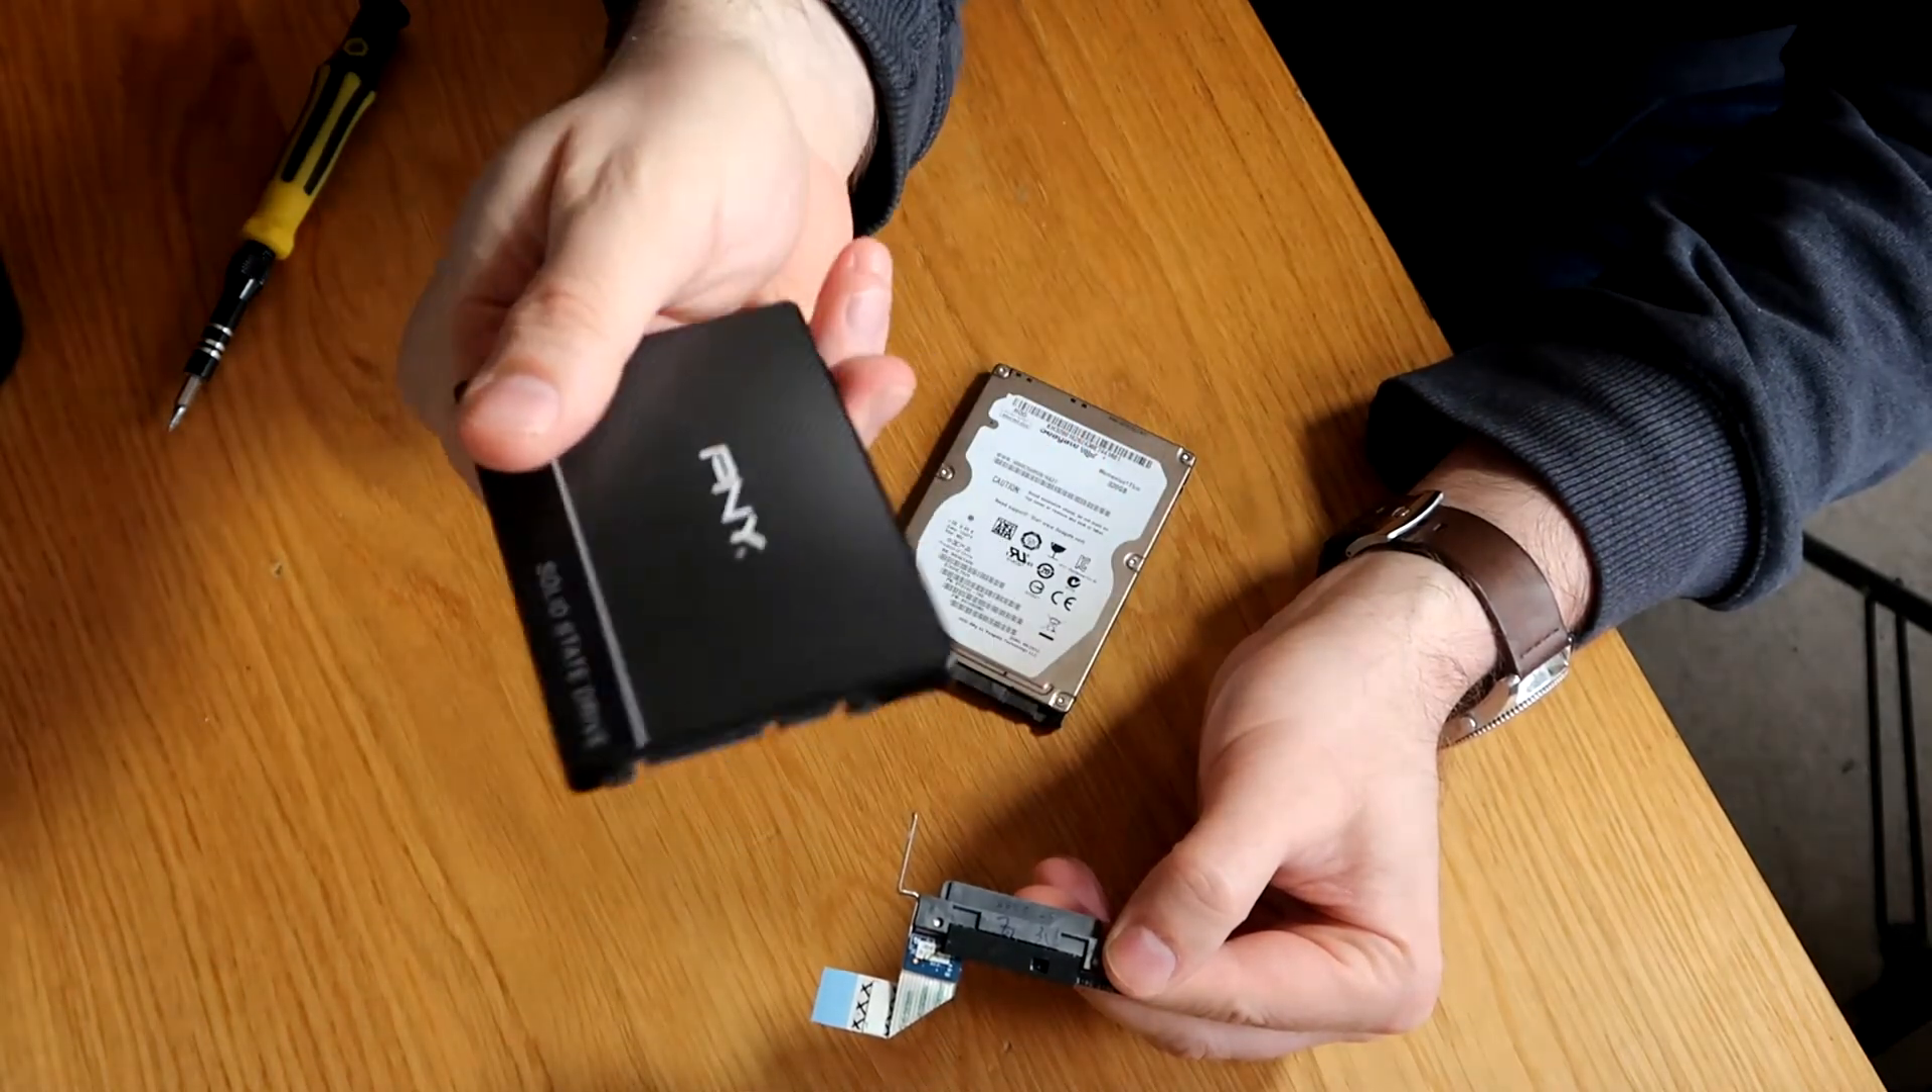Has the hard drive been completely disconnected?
Yes.